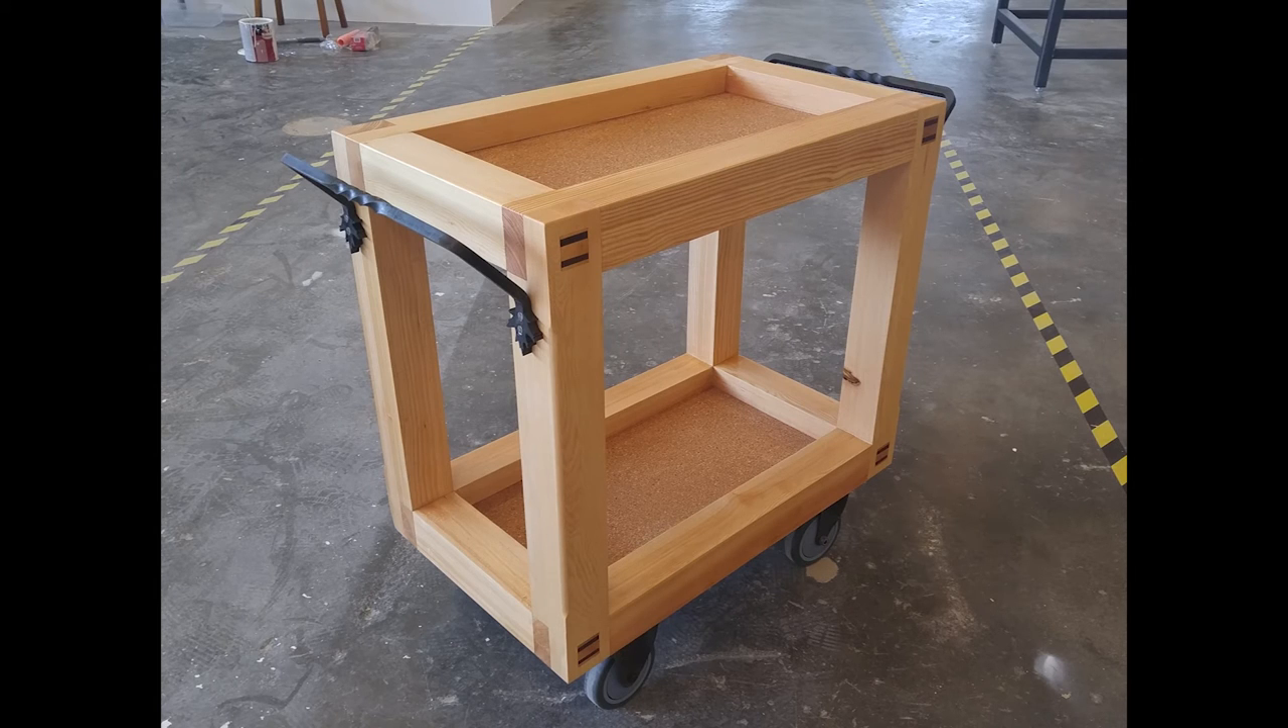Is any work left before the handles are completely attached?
No.